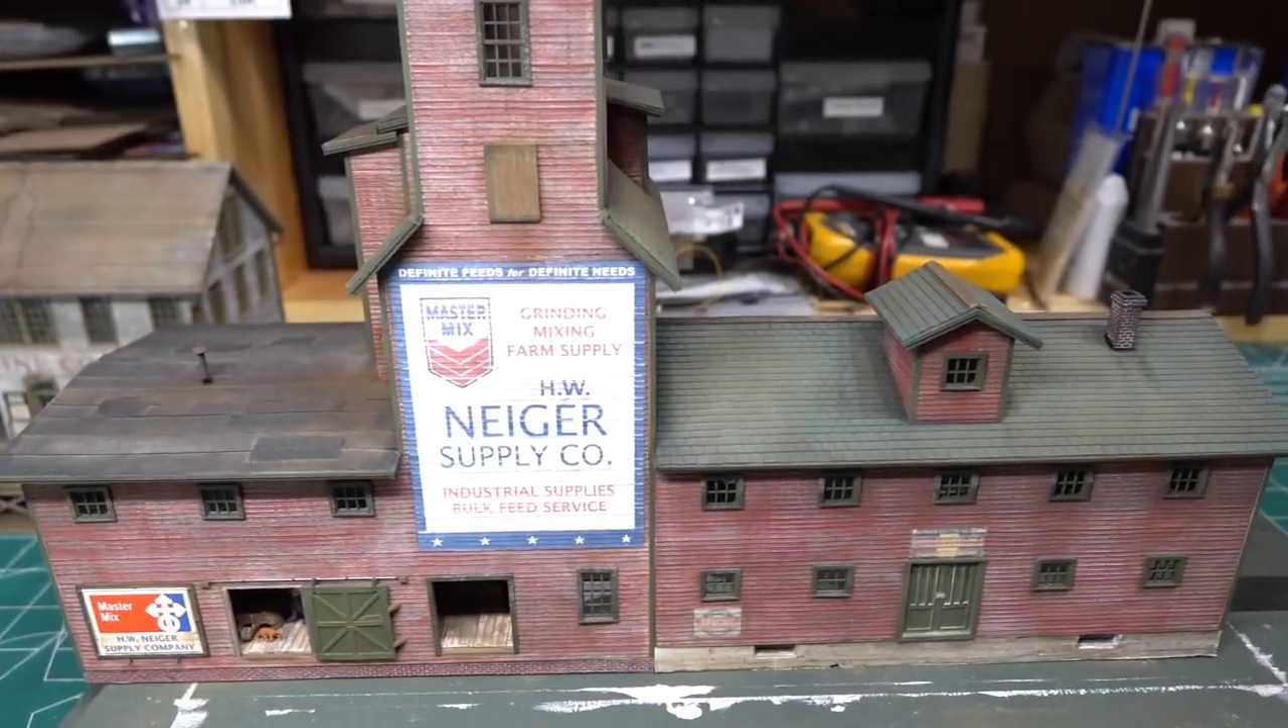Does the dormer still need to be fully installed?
No.